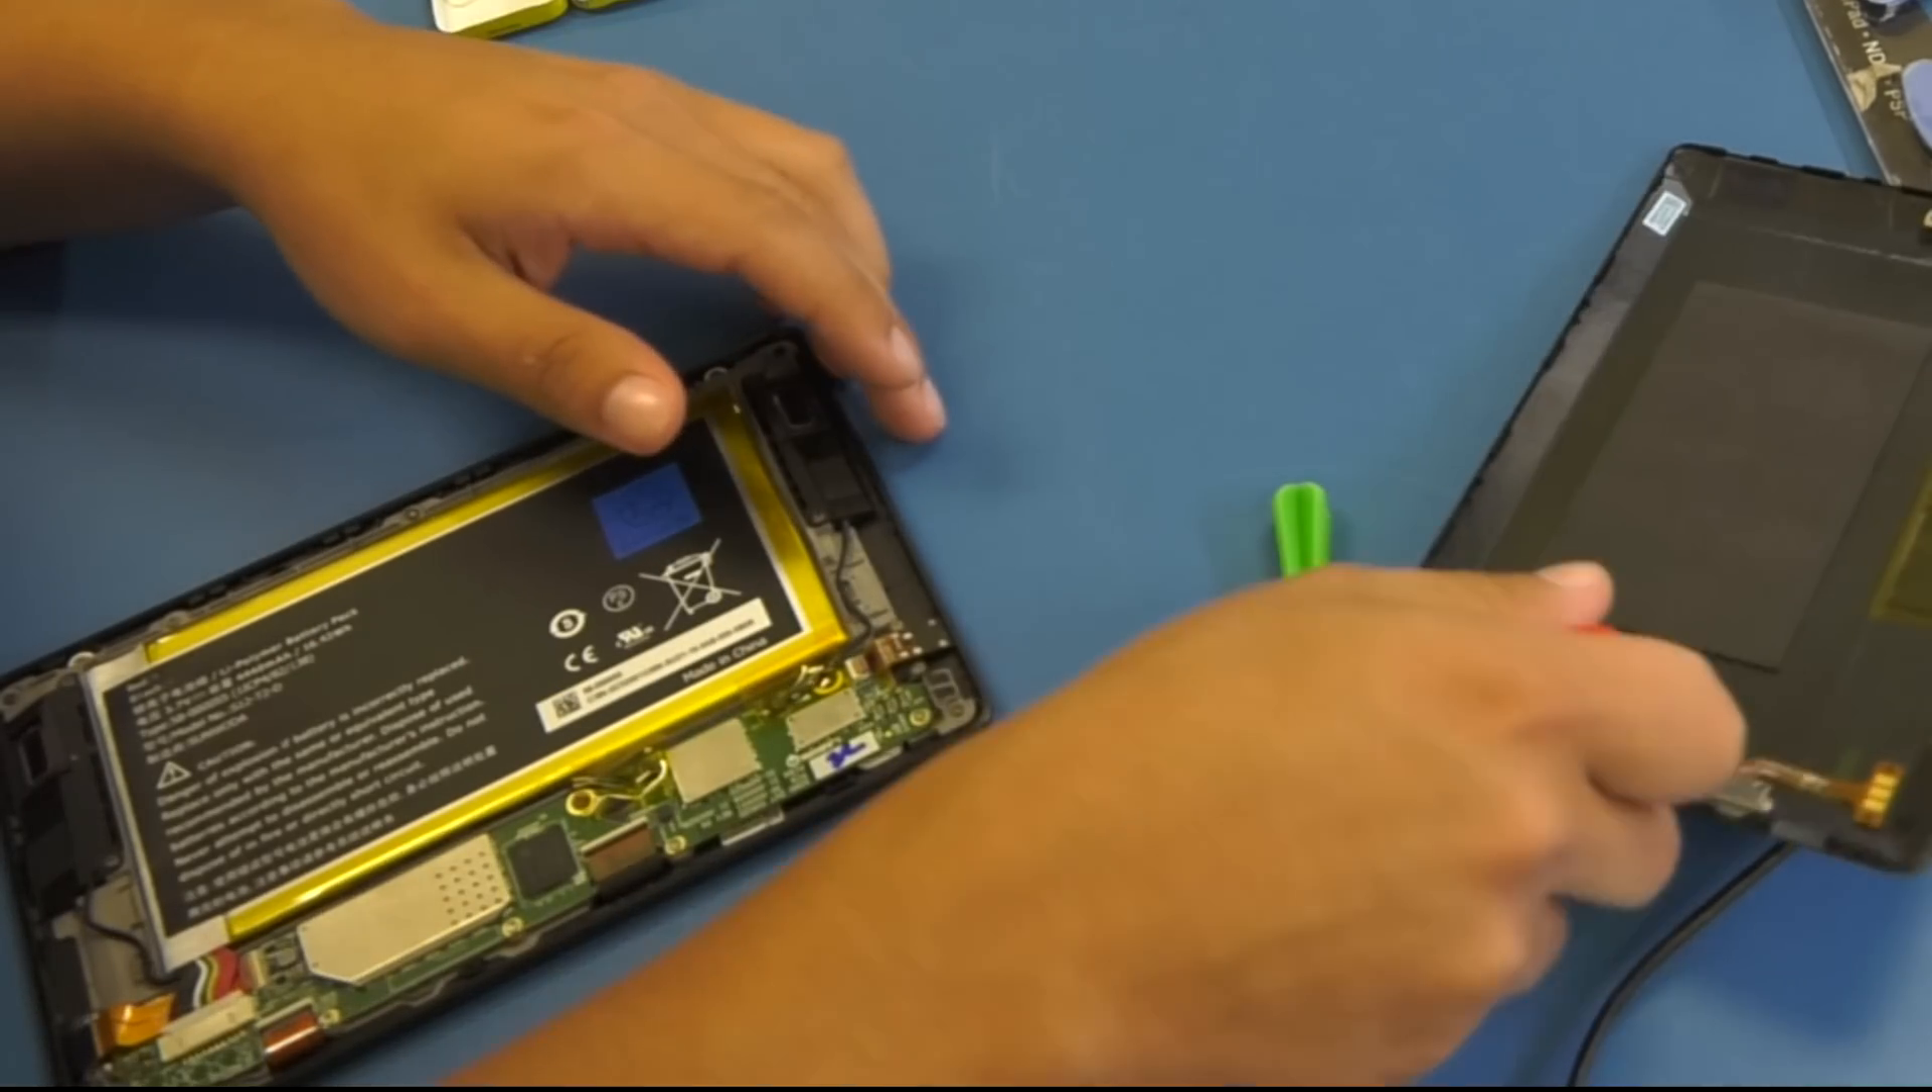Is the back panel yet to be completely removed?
No.